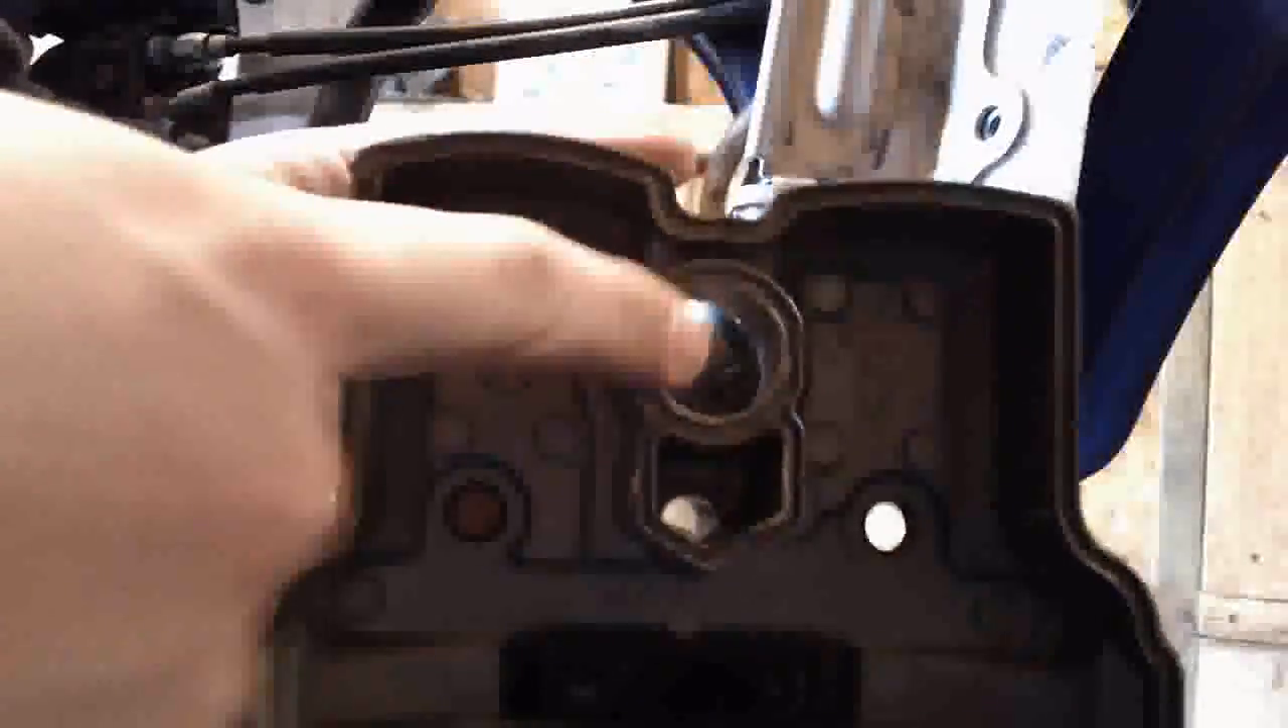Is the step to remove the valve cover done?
Yes.